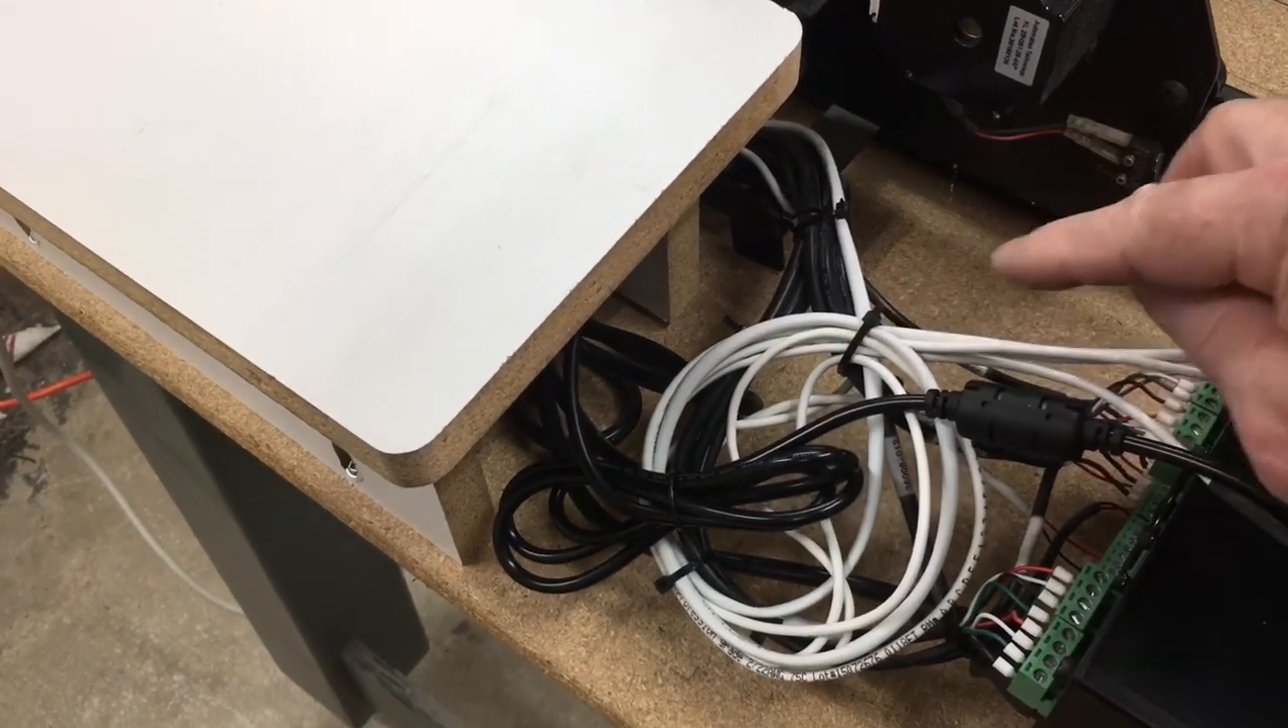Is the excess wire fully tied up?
Yes.